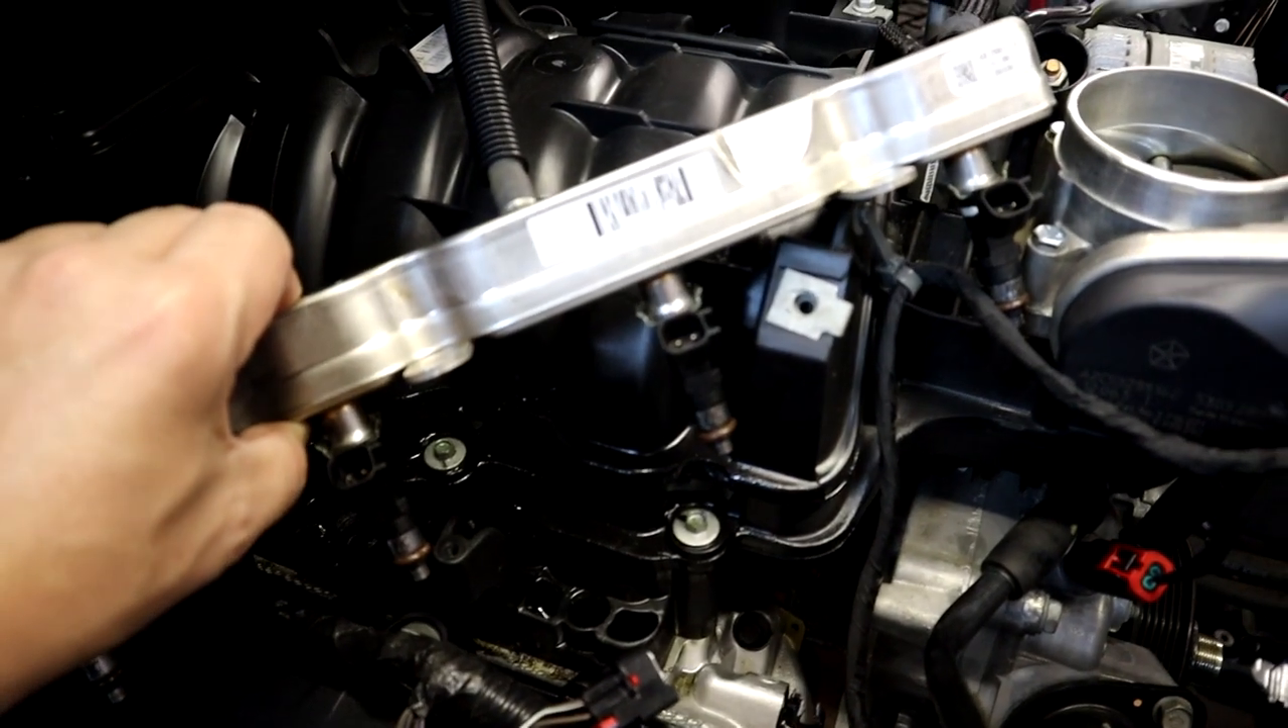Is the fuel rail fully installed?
No.